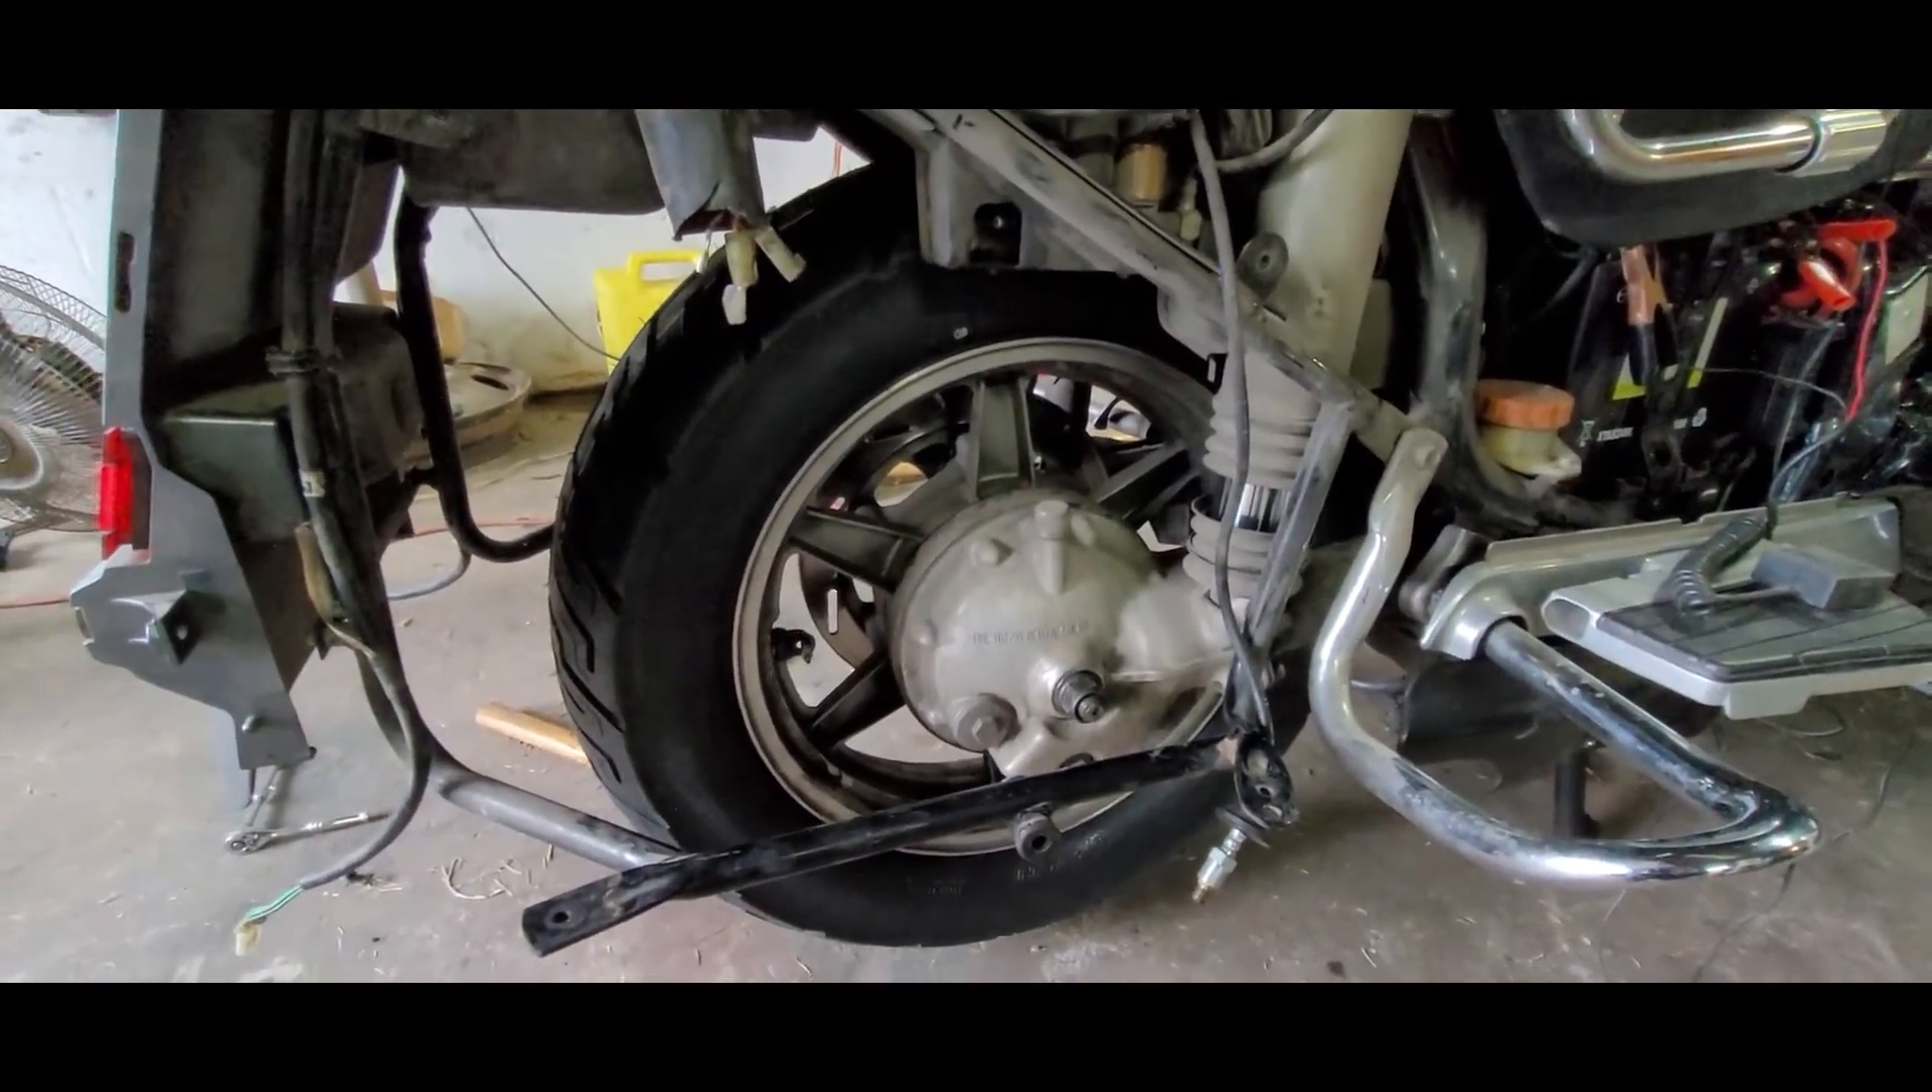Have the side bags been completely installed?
No.